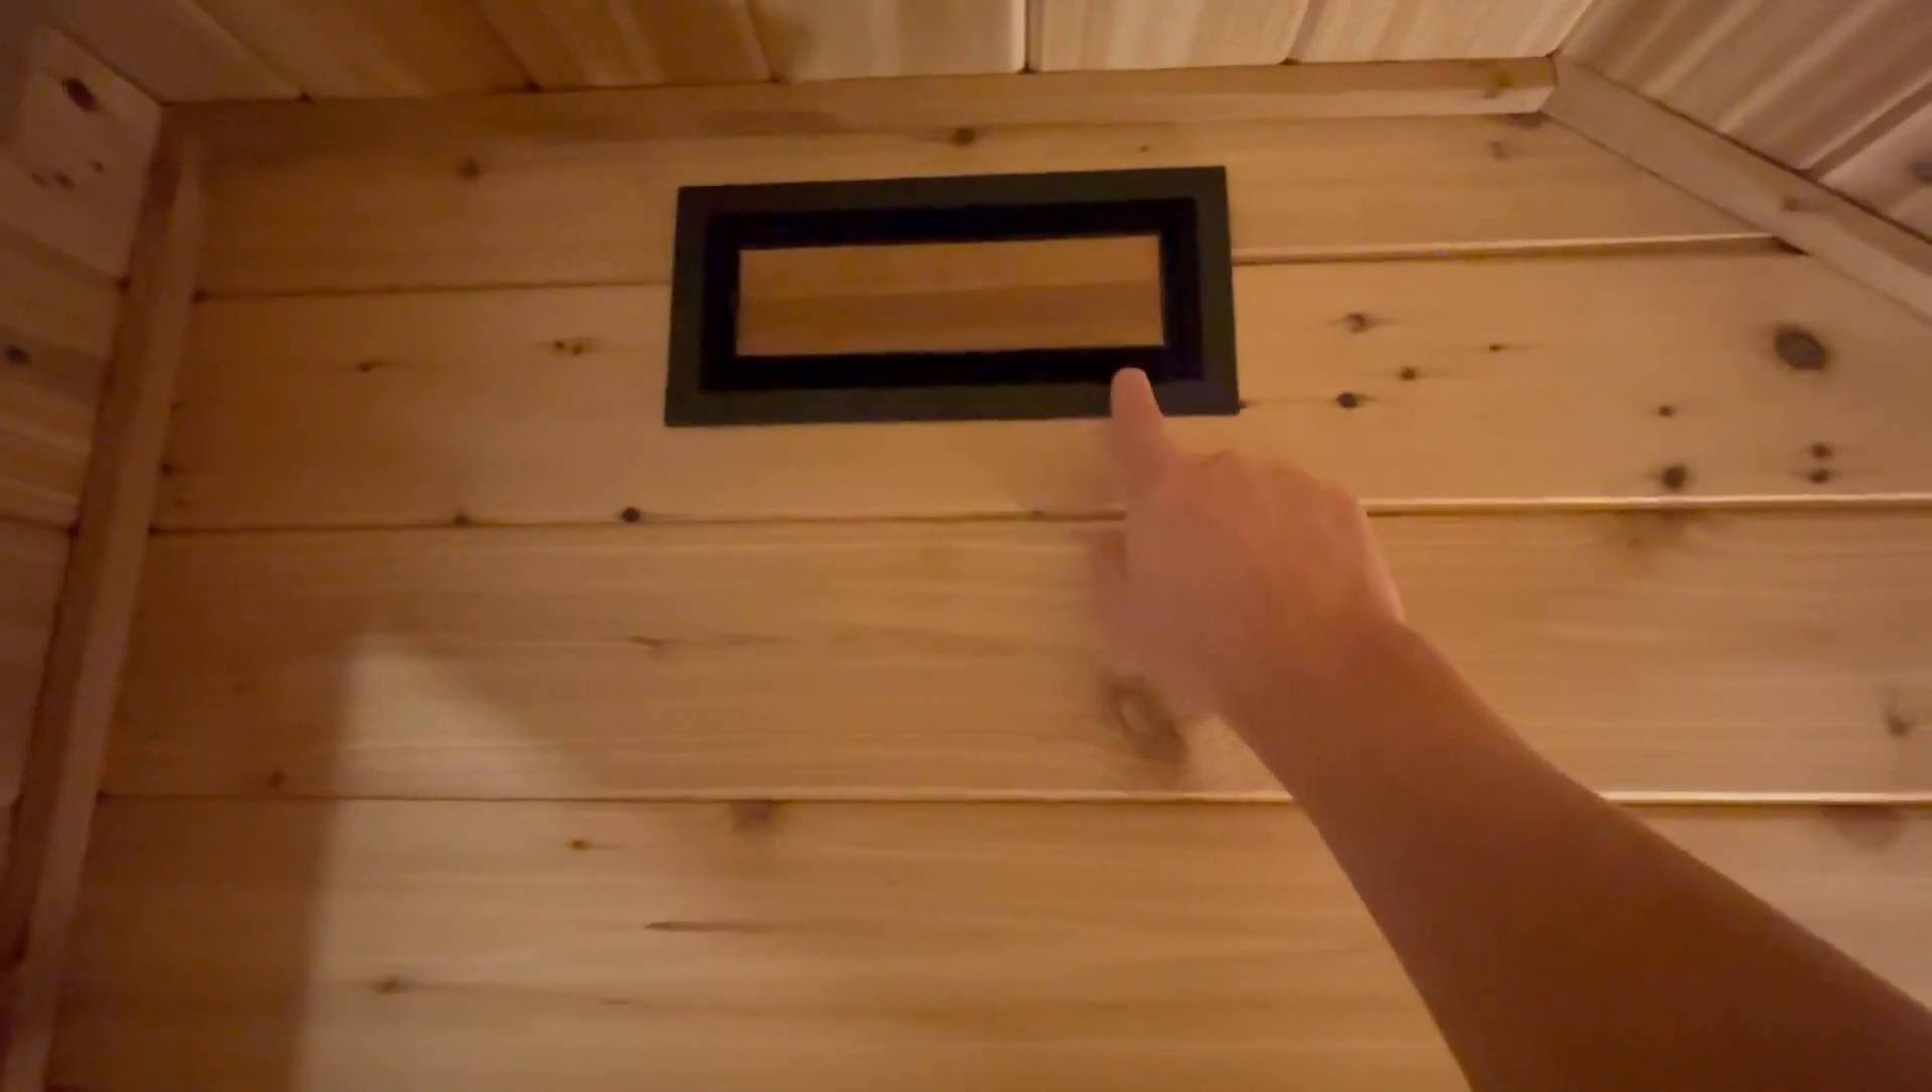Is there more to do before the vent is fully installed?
No.